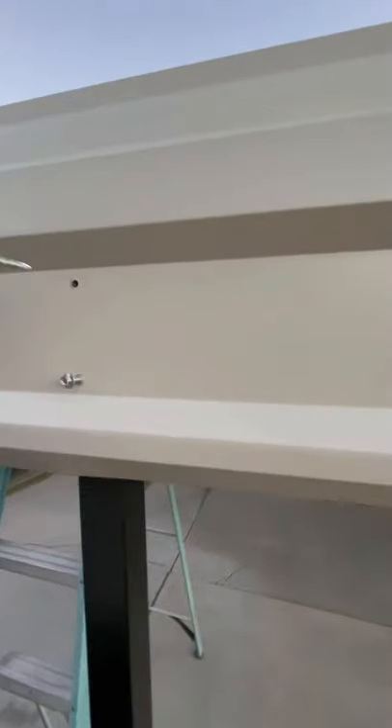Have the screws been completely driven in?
No.